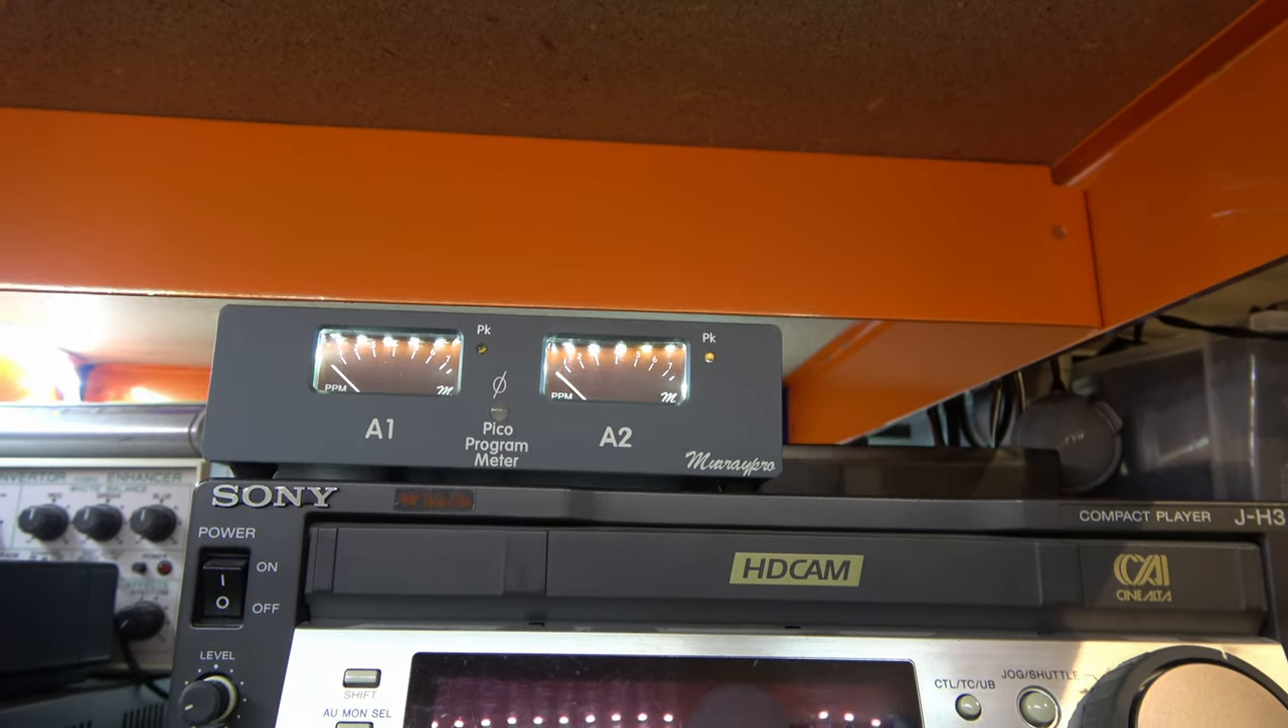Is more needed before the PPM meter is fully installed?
No.